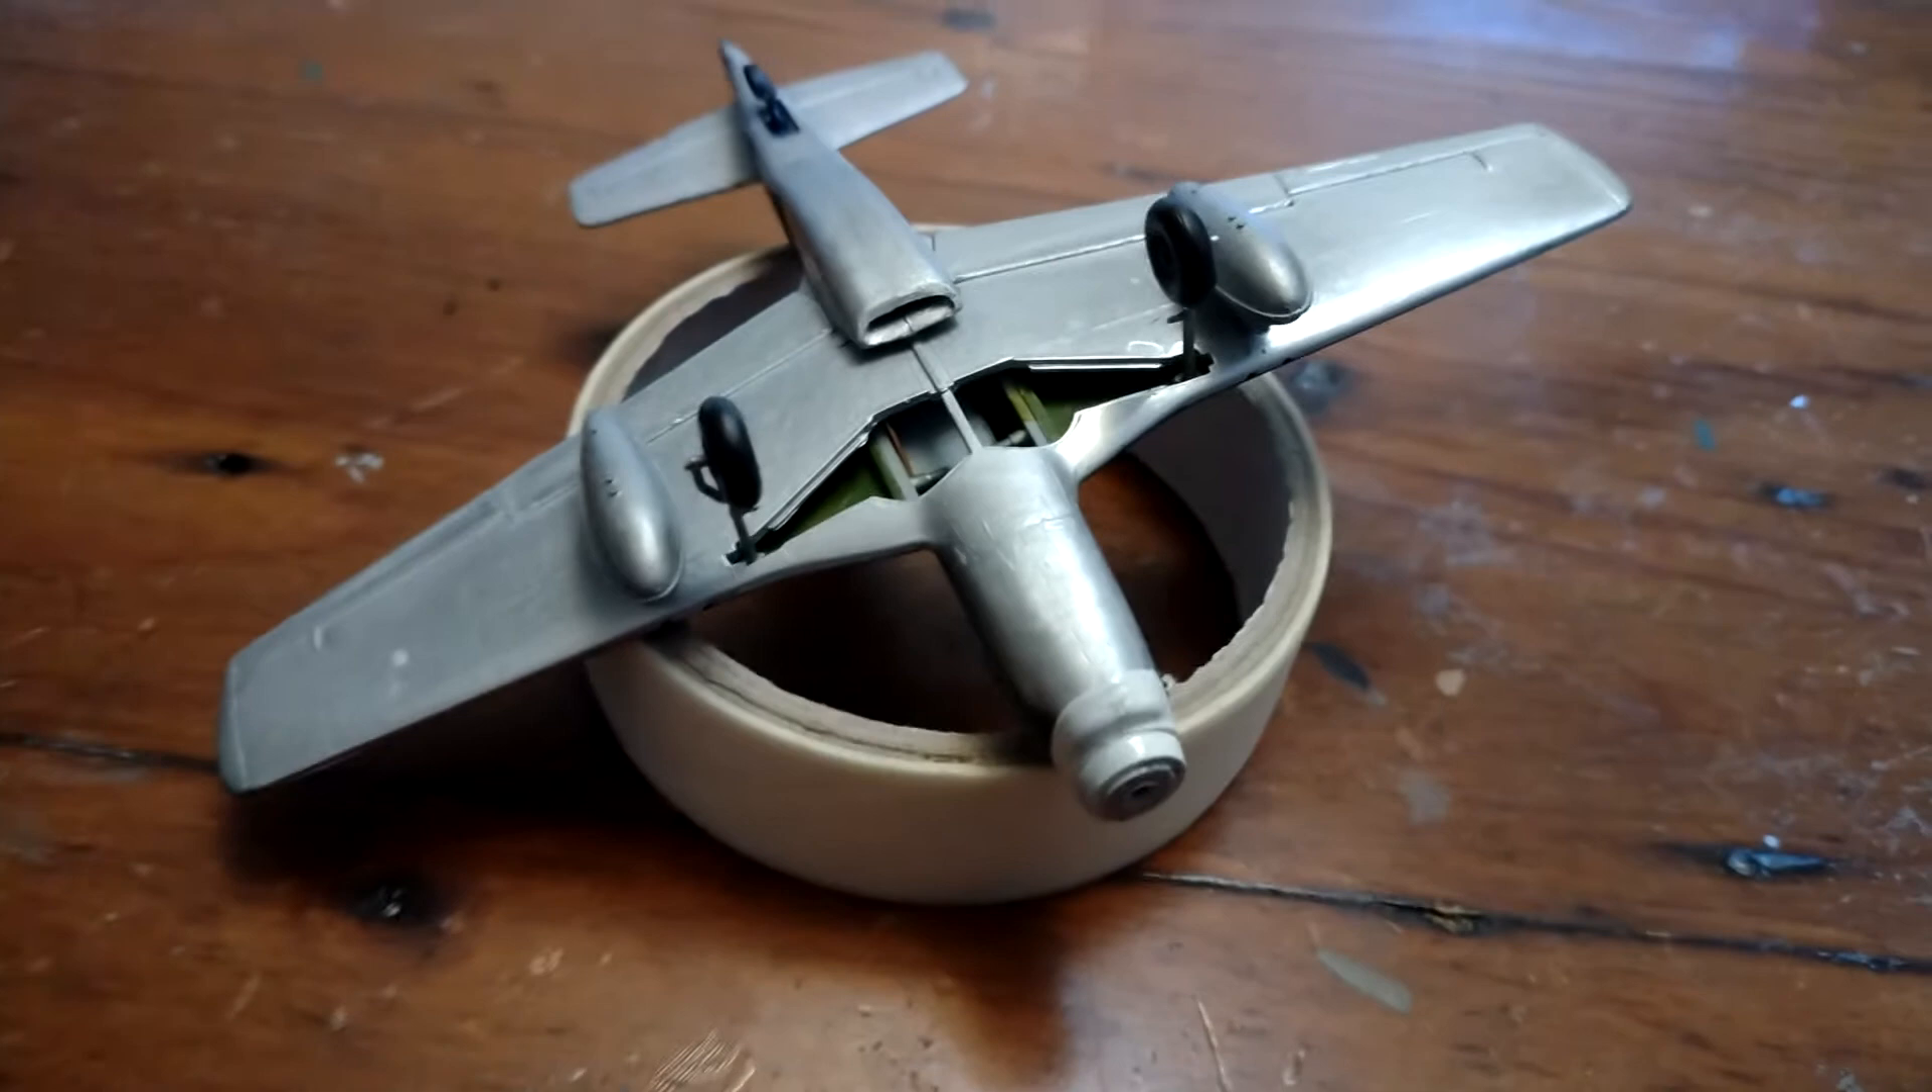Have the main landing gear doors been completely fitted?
No.